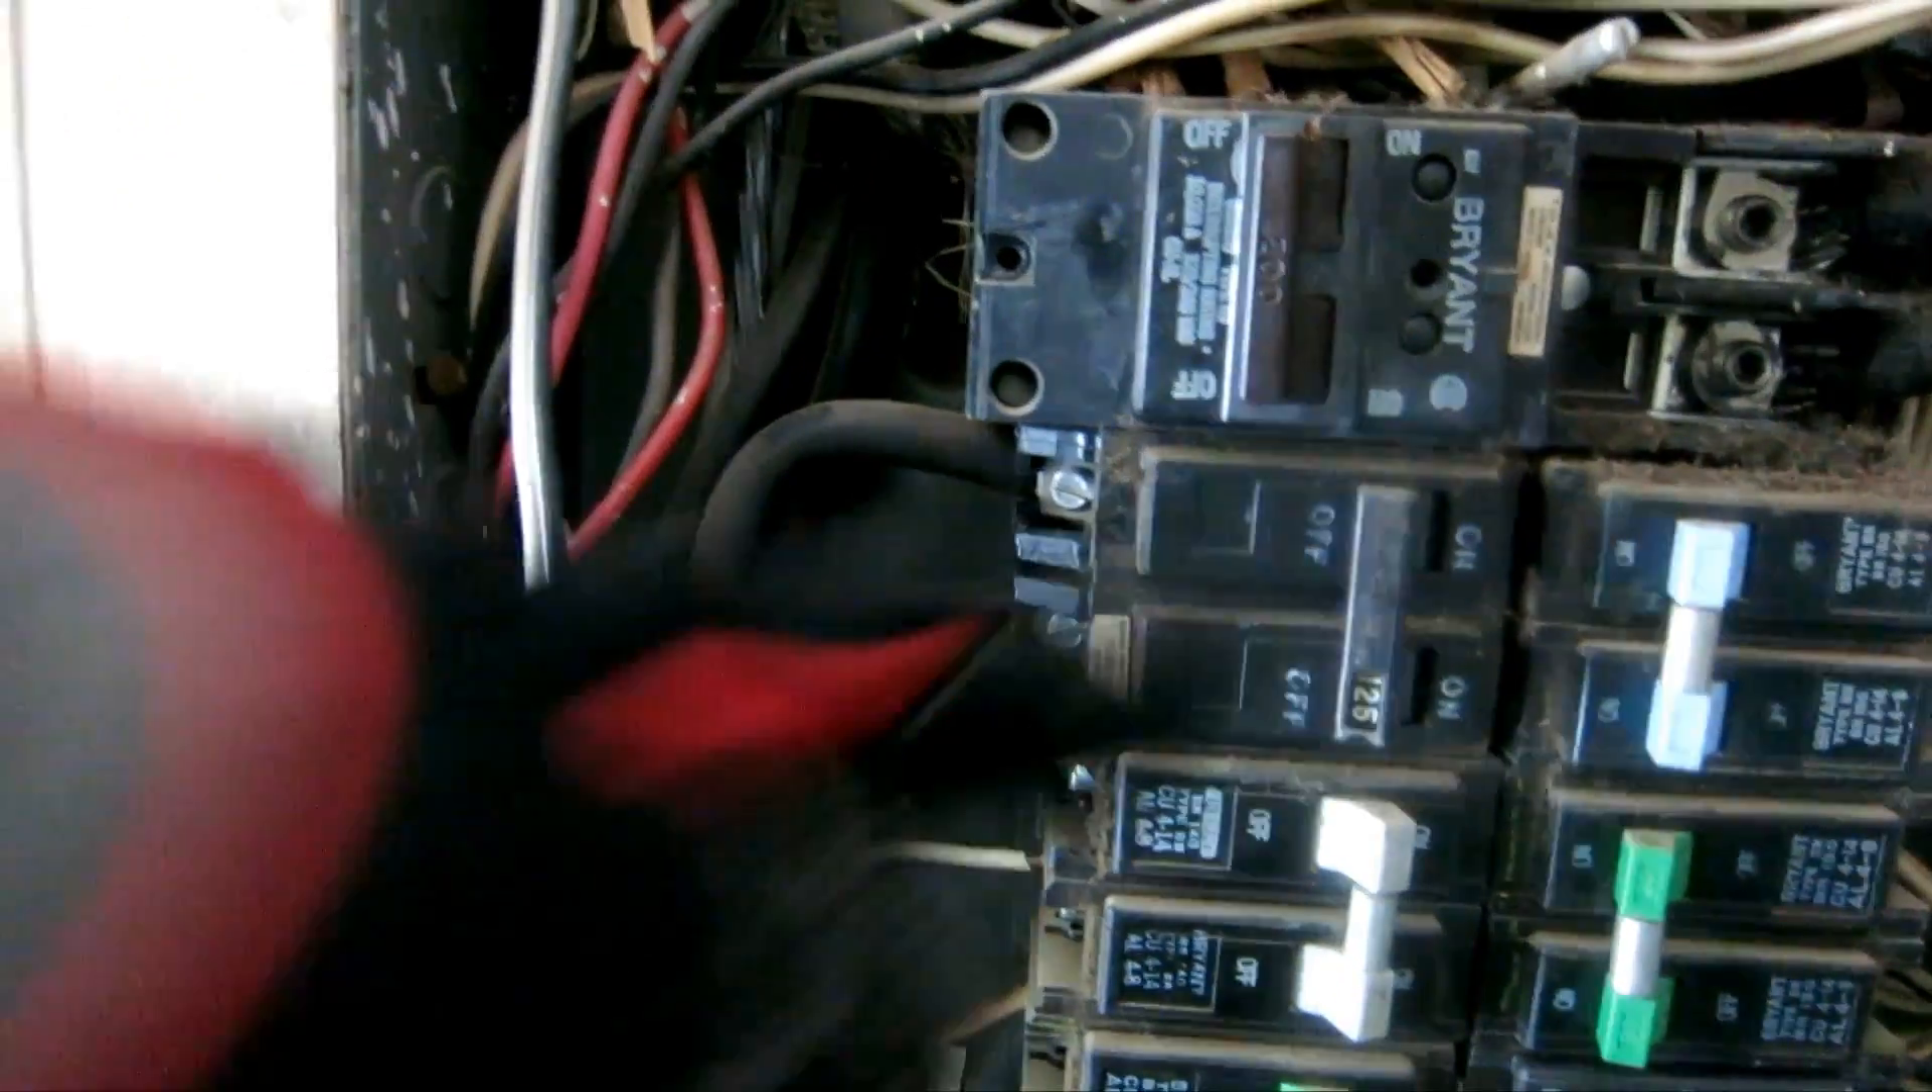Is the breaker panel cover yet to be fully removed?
No.